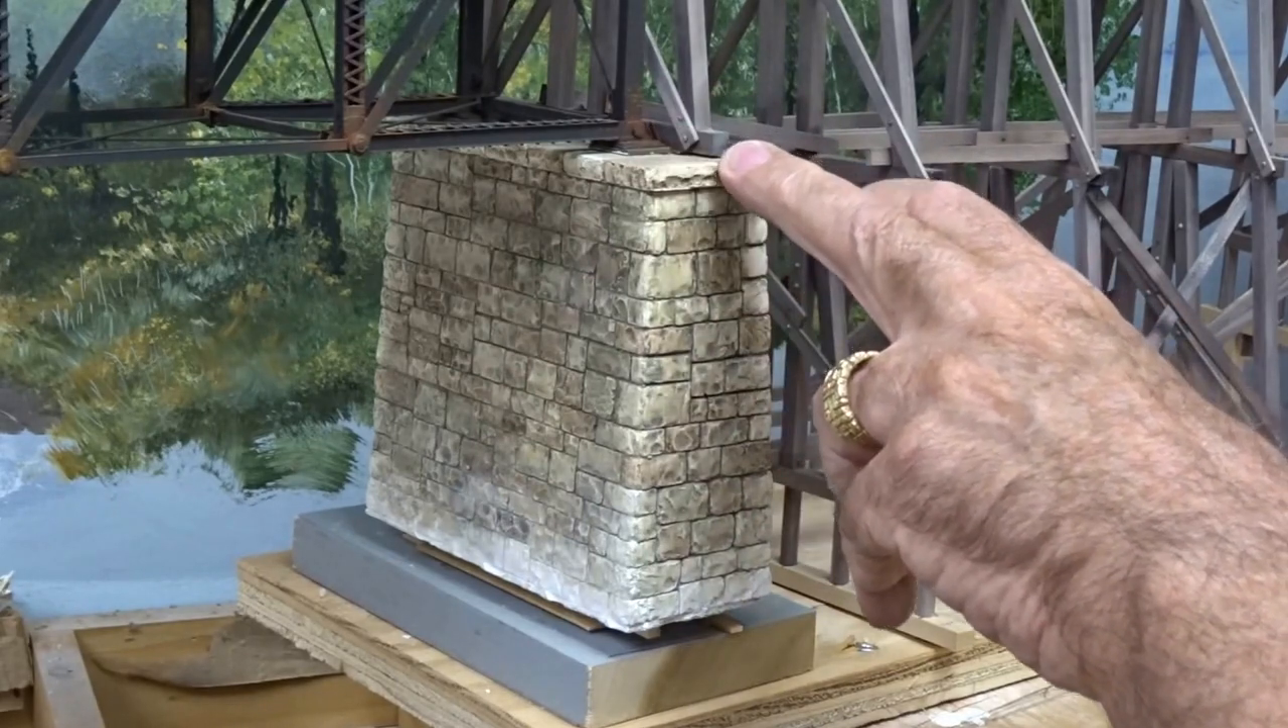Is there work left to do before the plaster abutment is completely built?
No.